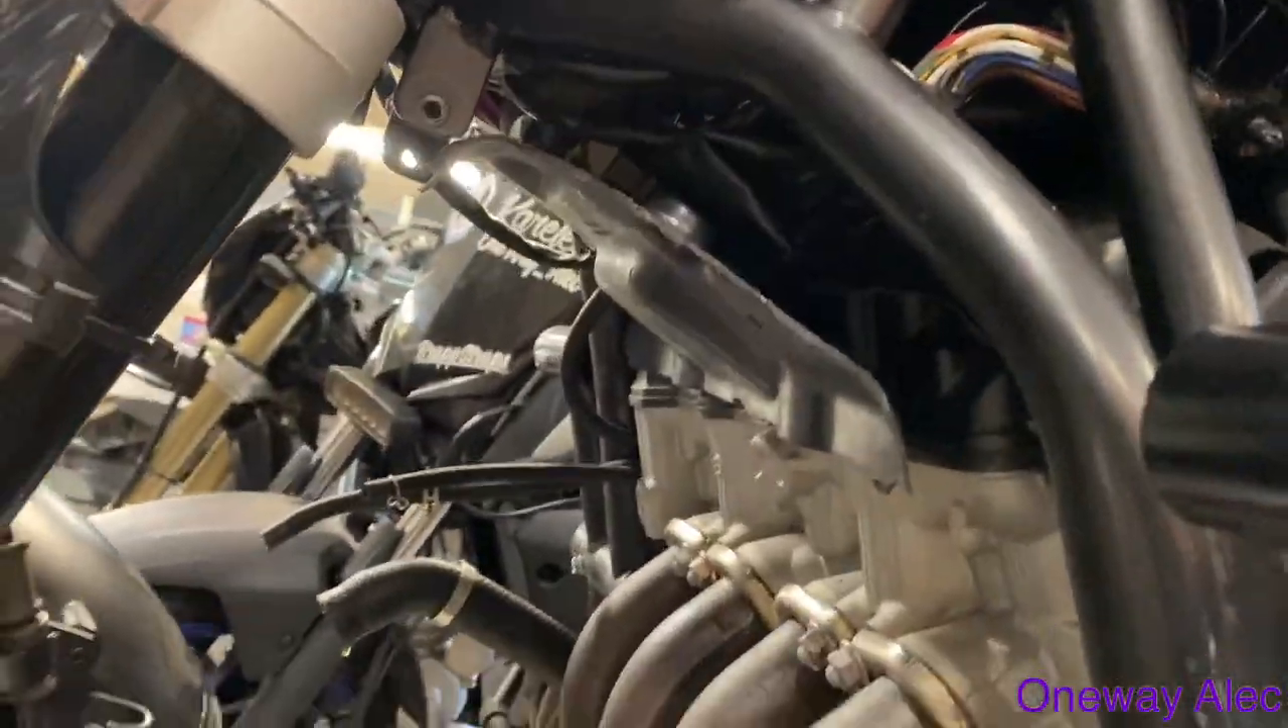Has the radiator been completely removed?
Yes.